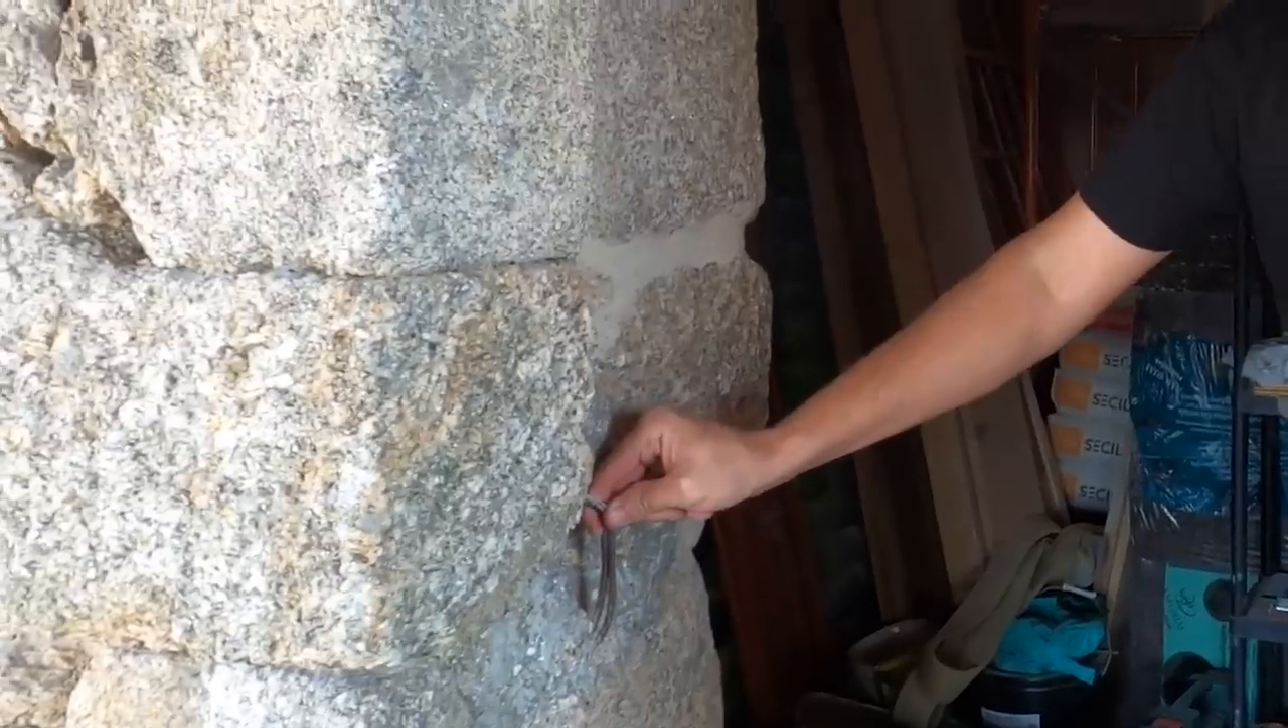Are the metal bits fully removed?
No.